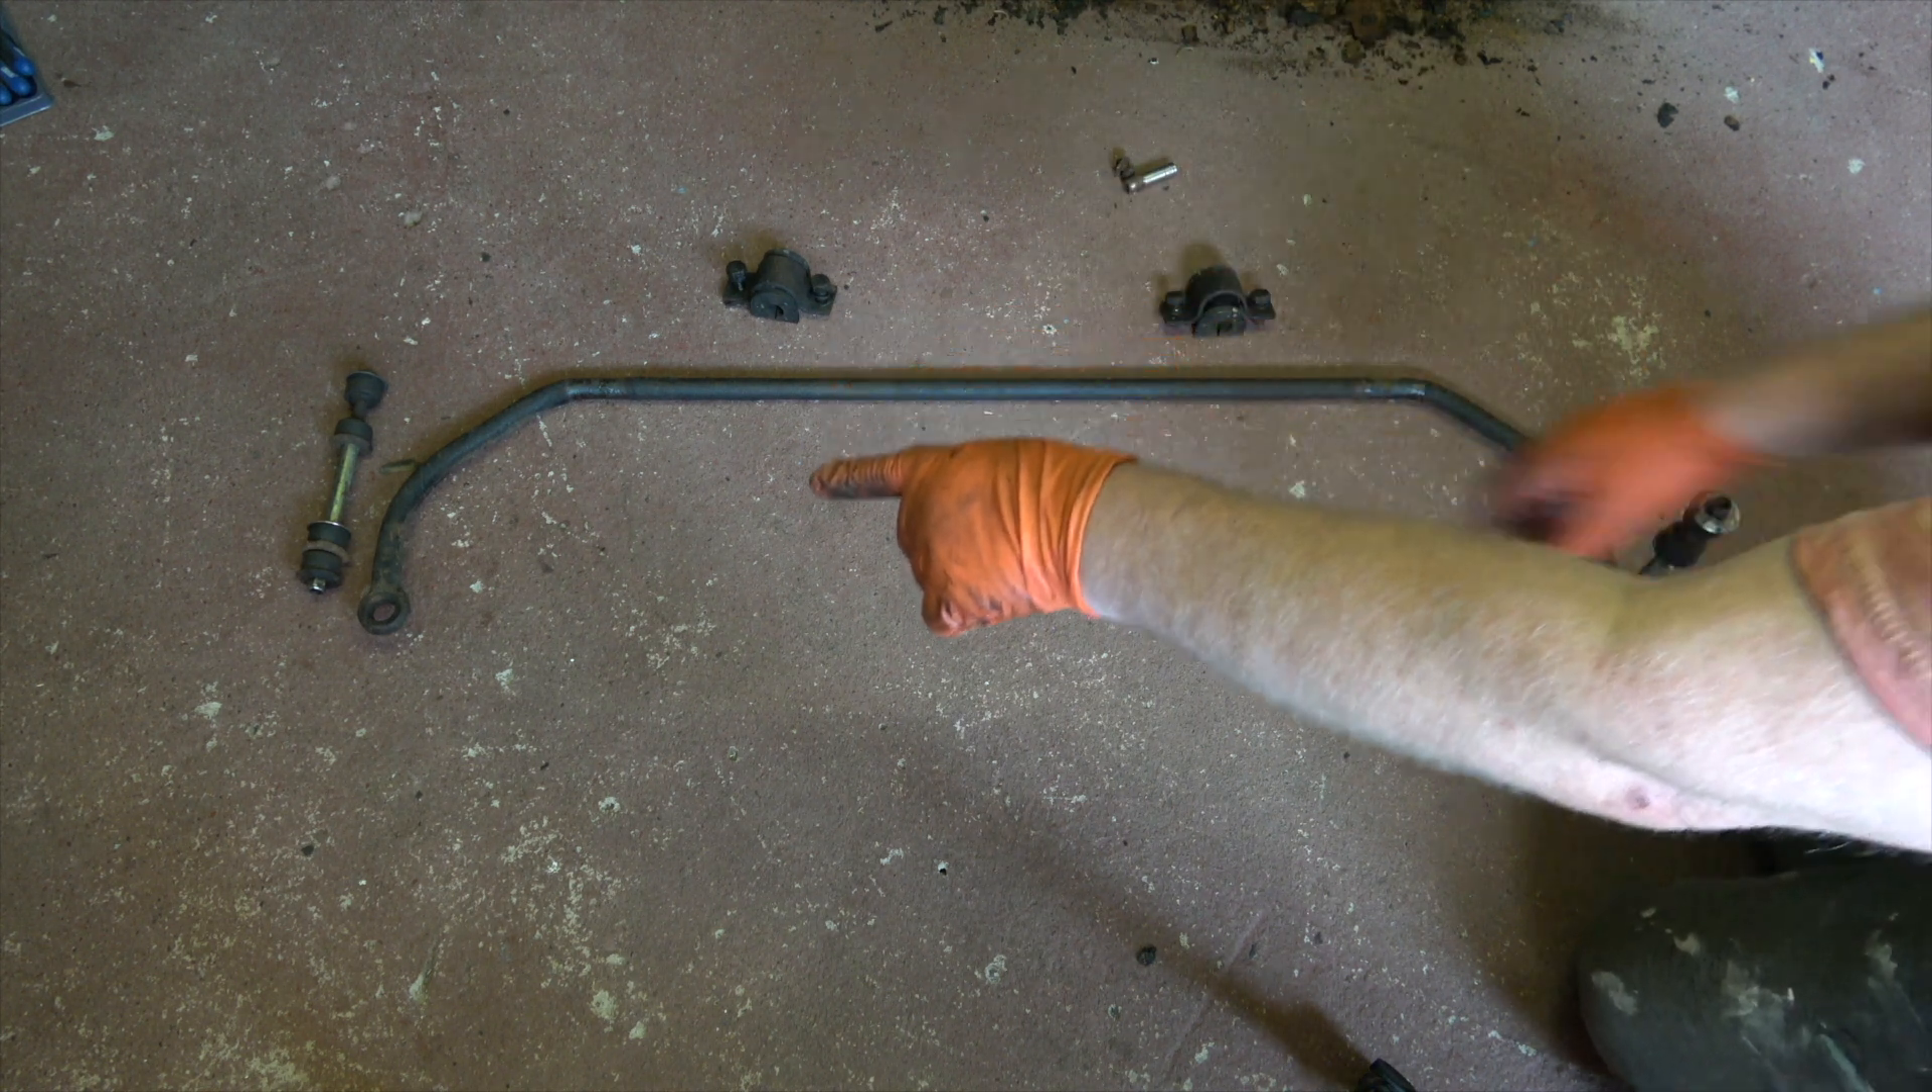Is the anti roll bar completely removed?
Yes.